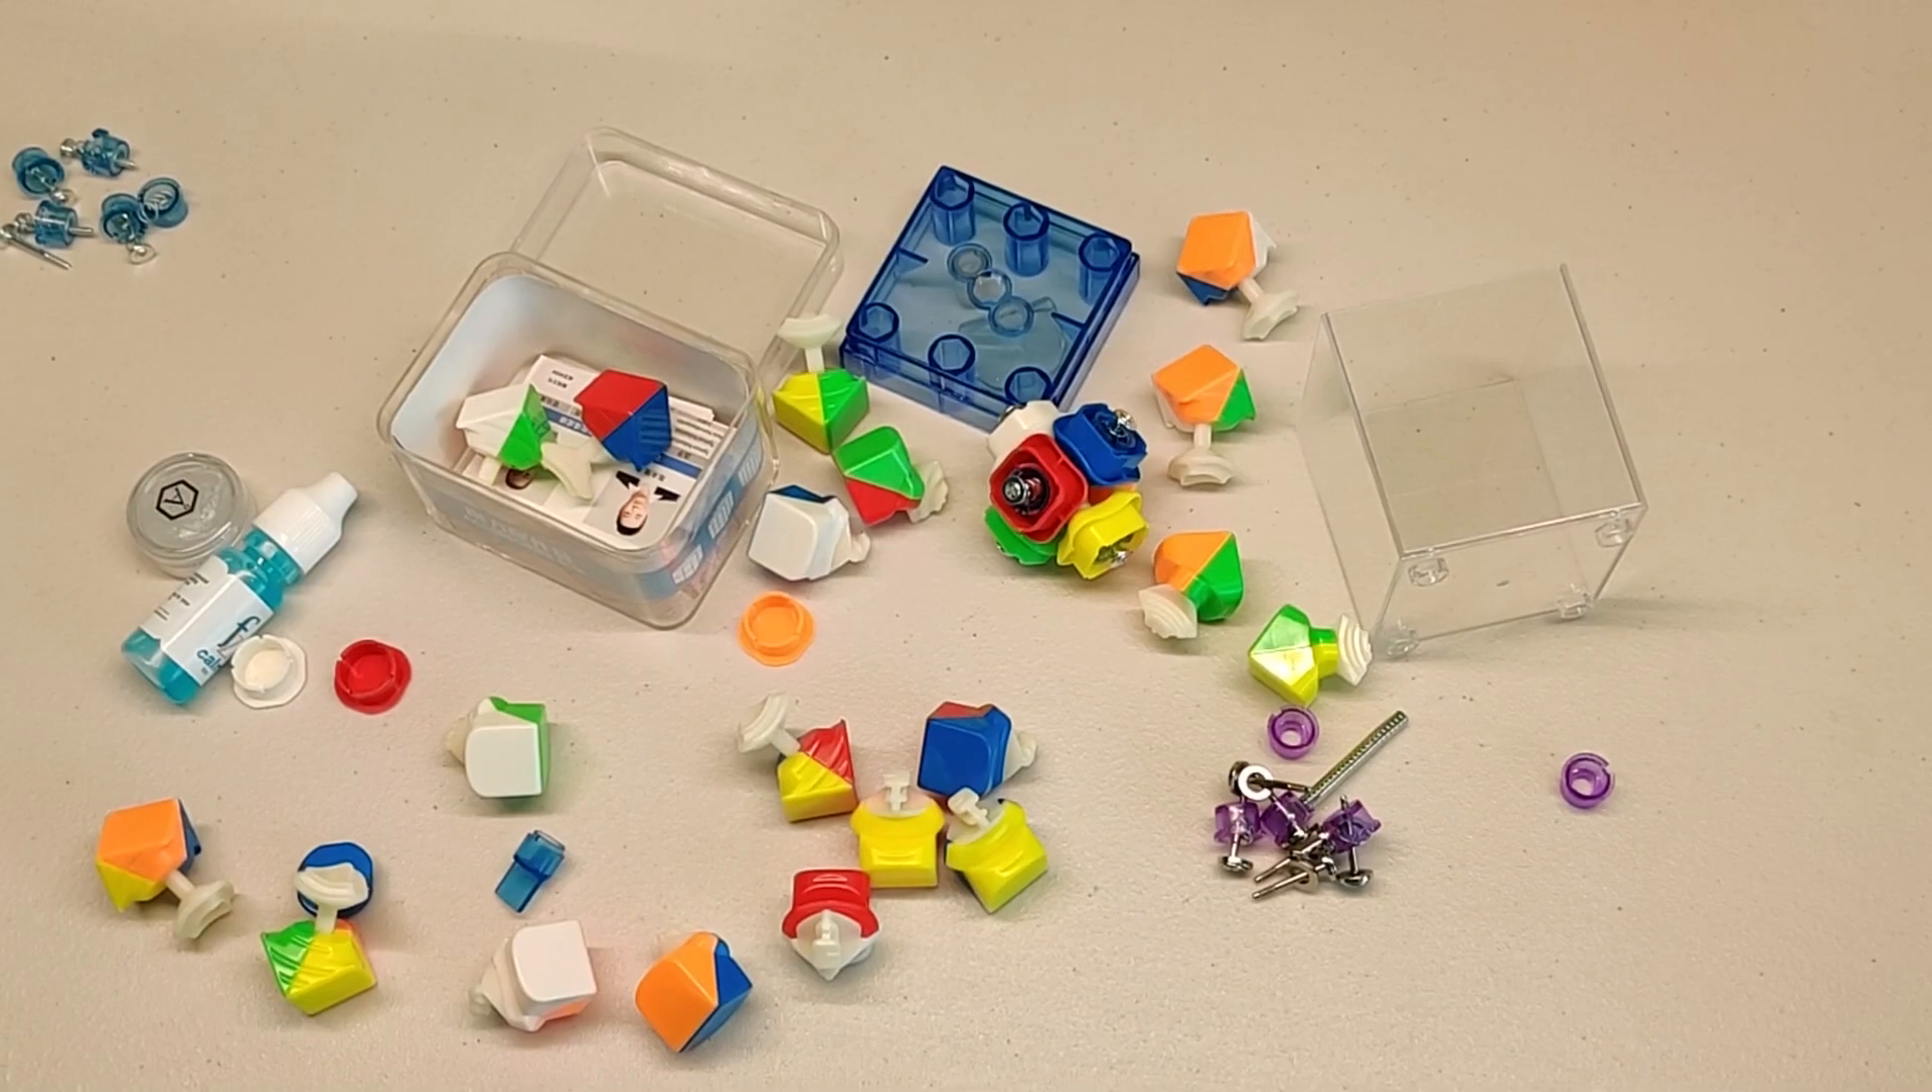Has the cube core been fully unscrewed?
No.